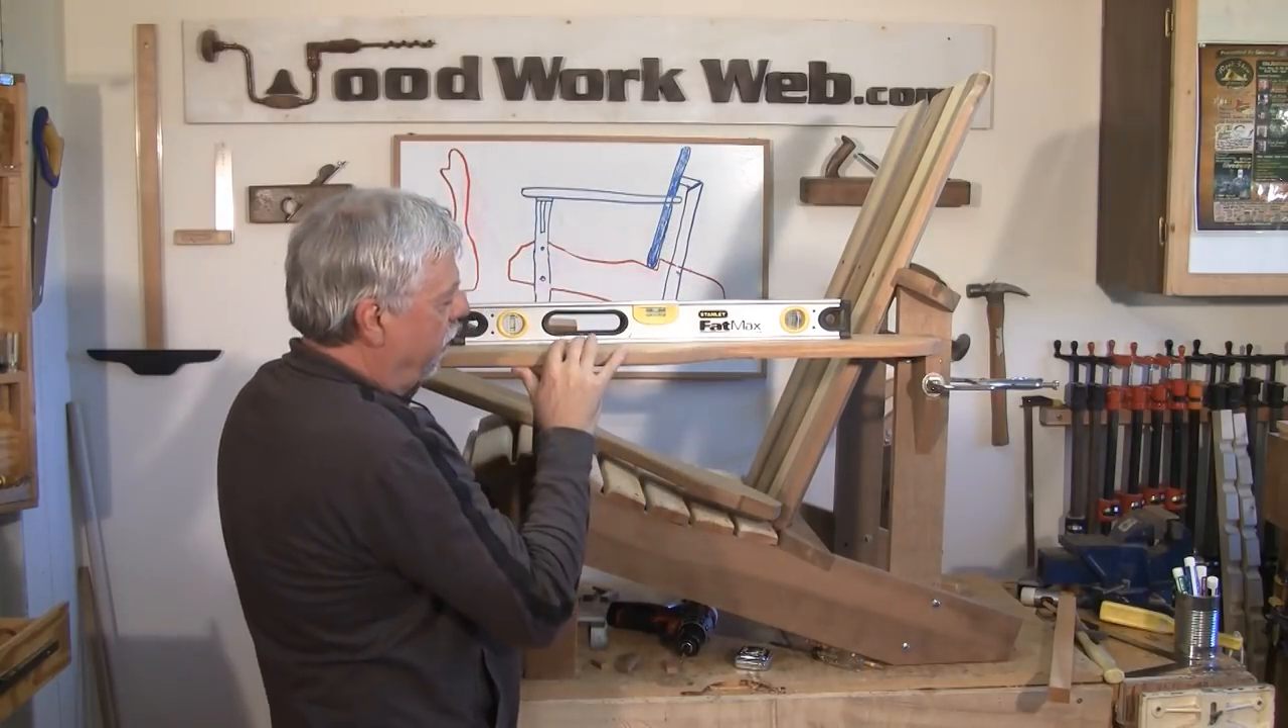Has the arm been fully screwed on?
No.